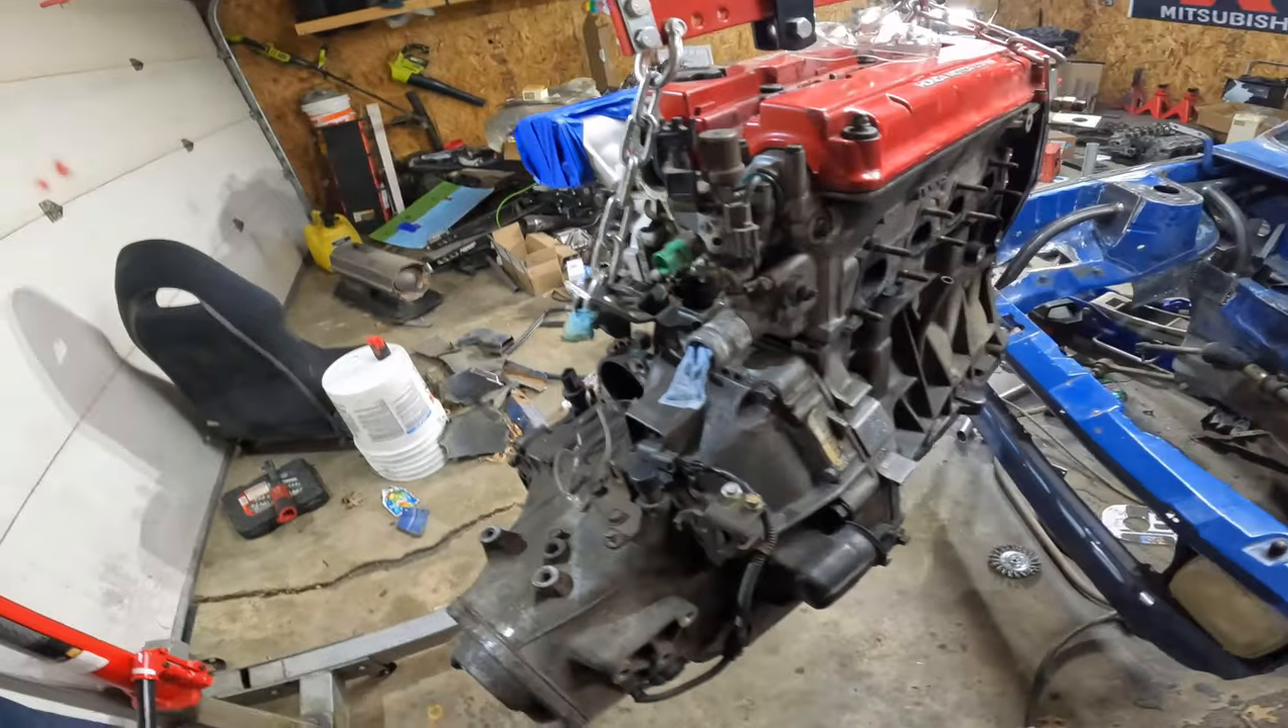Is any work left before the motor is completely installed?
Yes.